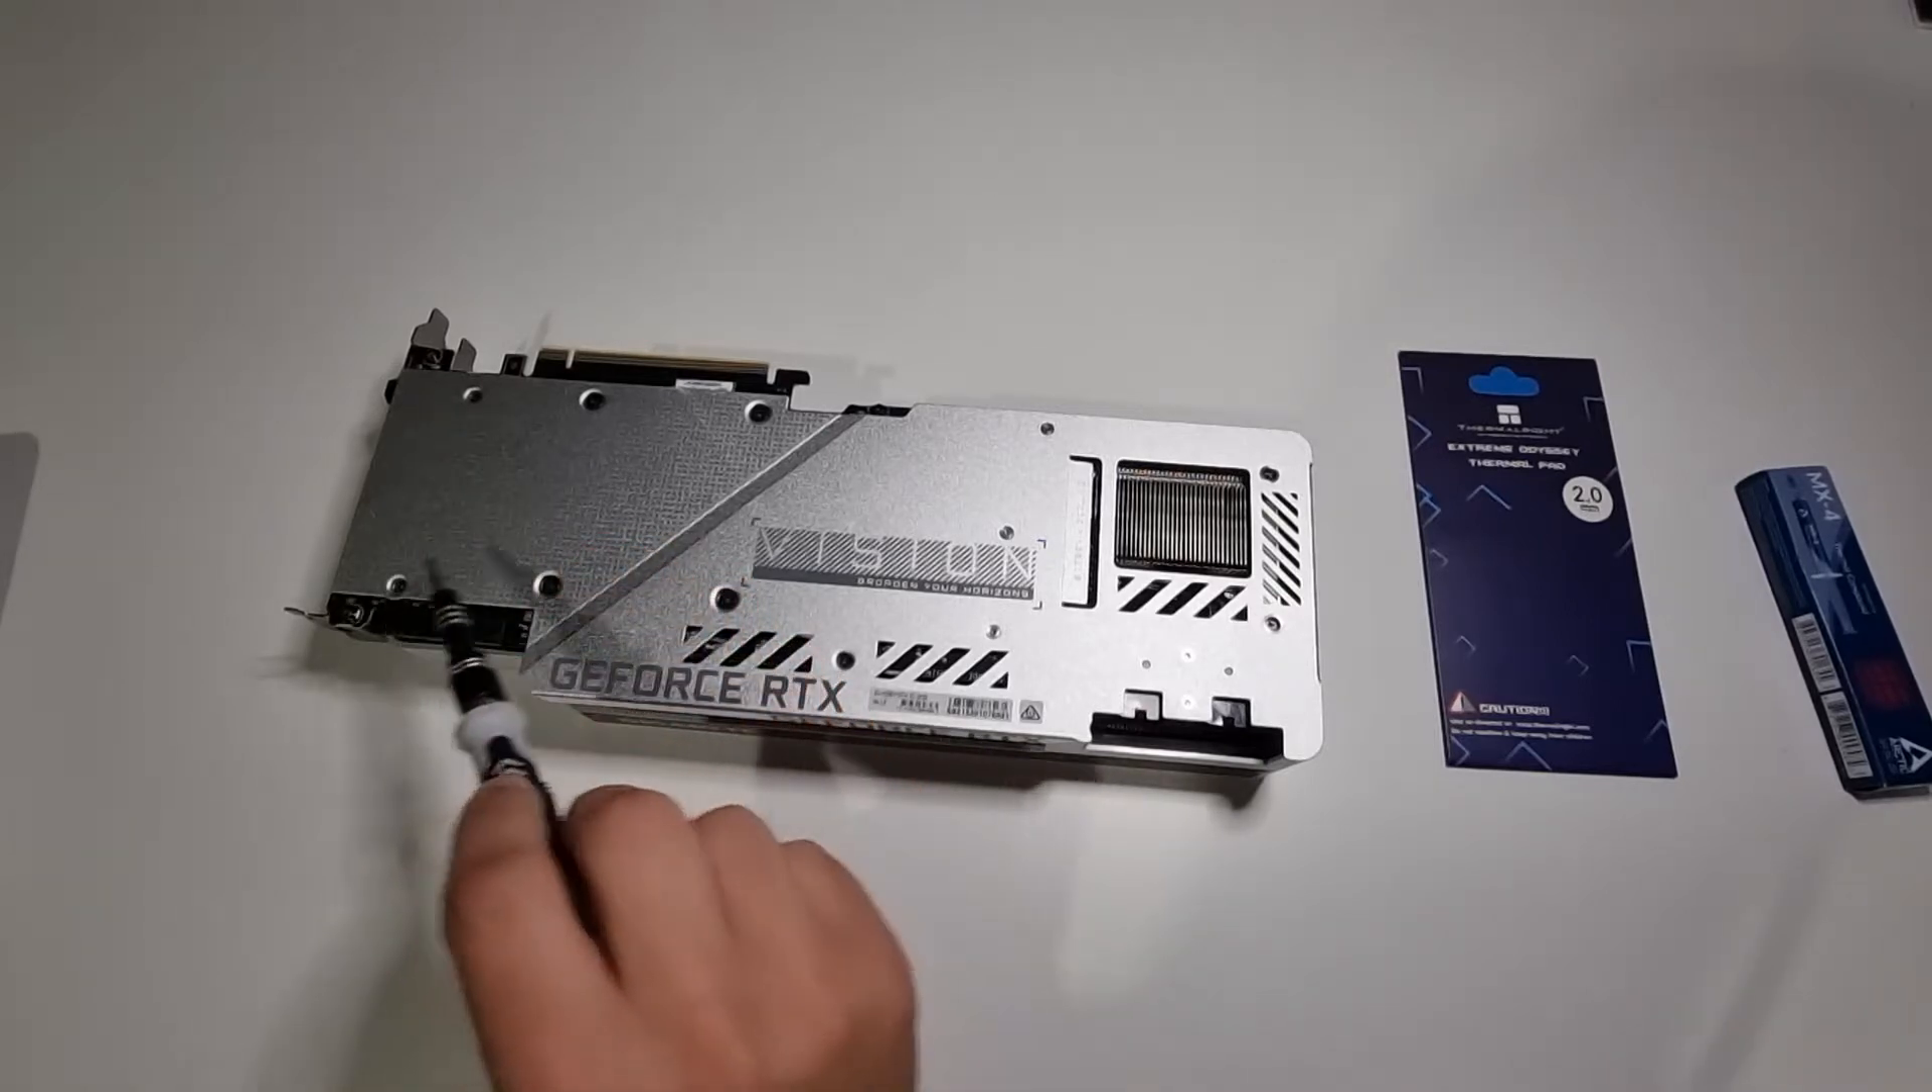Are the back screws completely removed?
No.